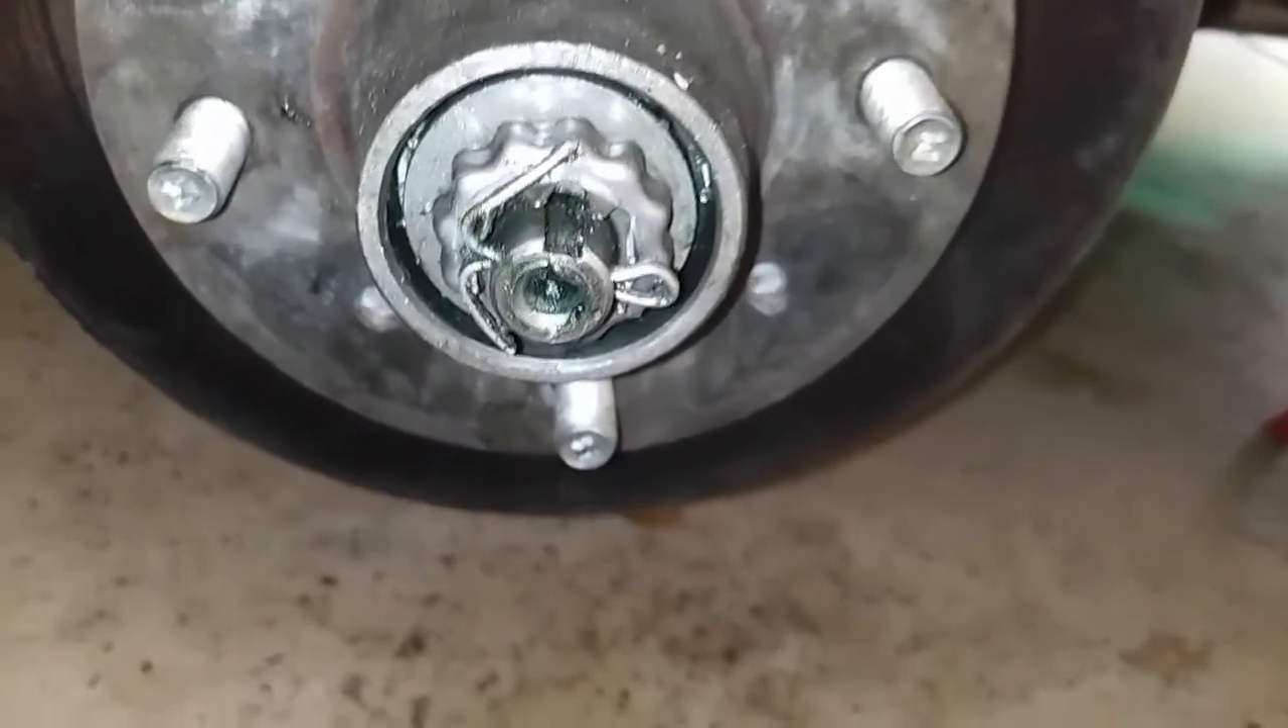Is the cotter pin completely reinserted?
Yes.